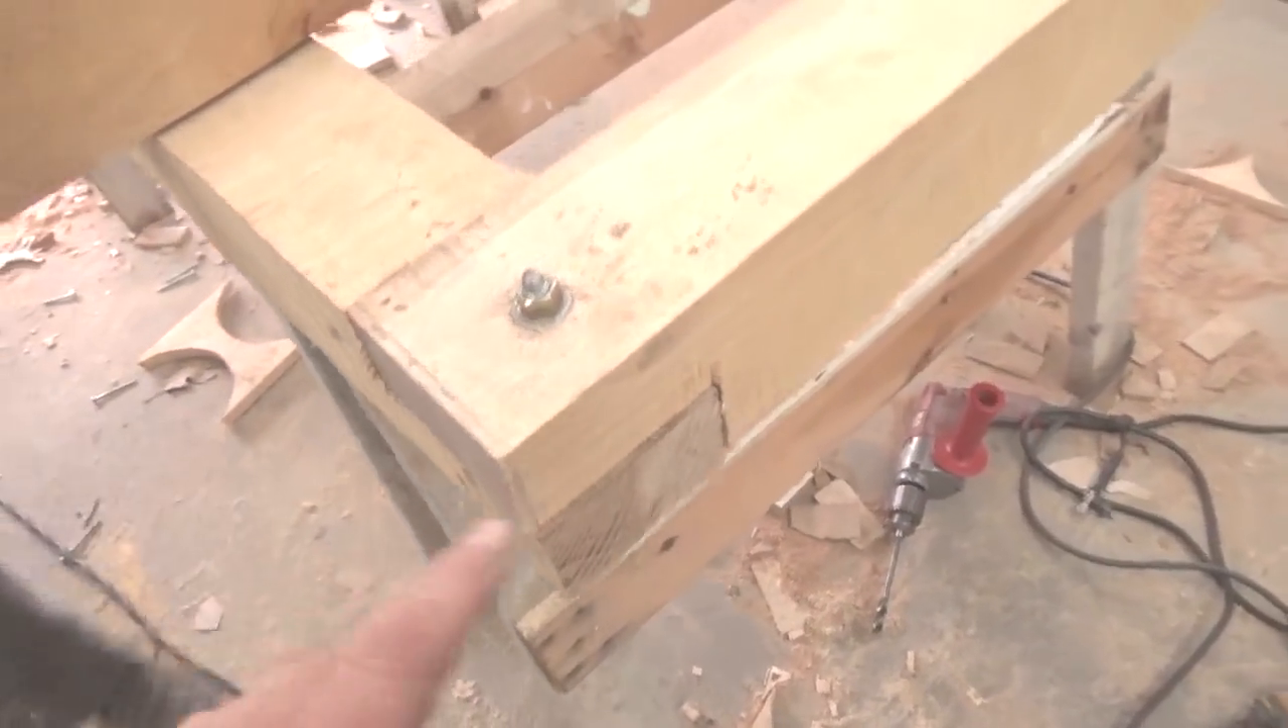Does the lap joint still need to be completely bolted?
No.